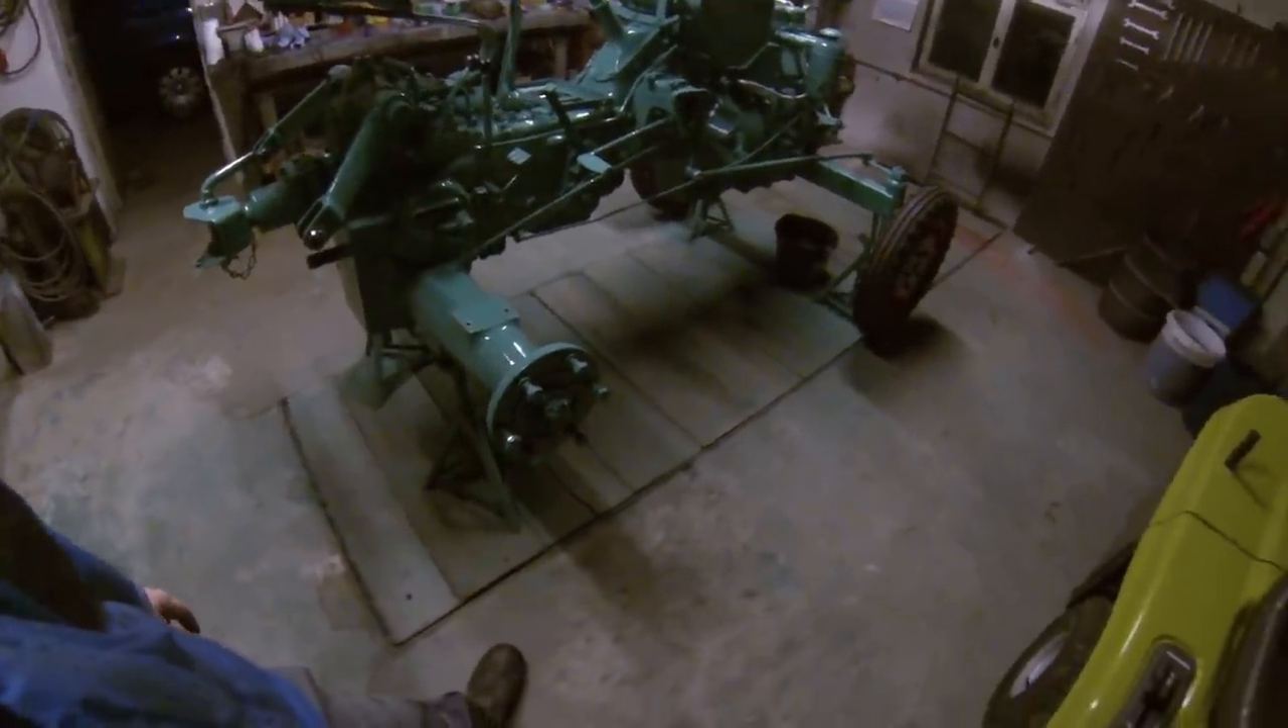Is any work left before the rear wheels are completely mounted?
Yes.